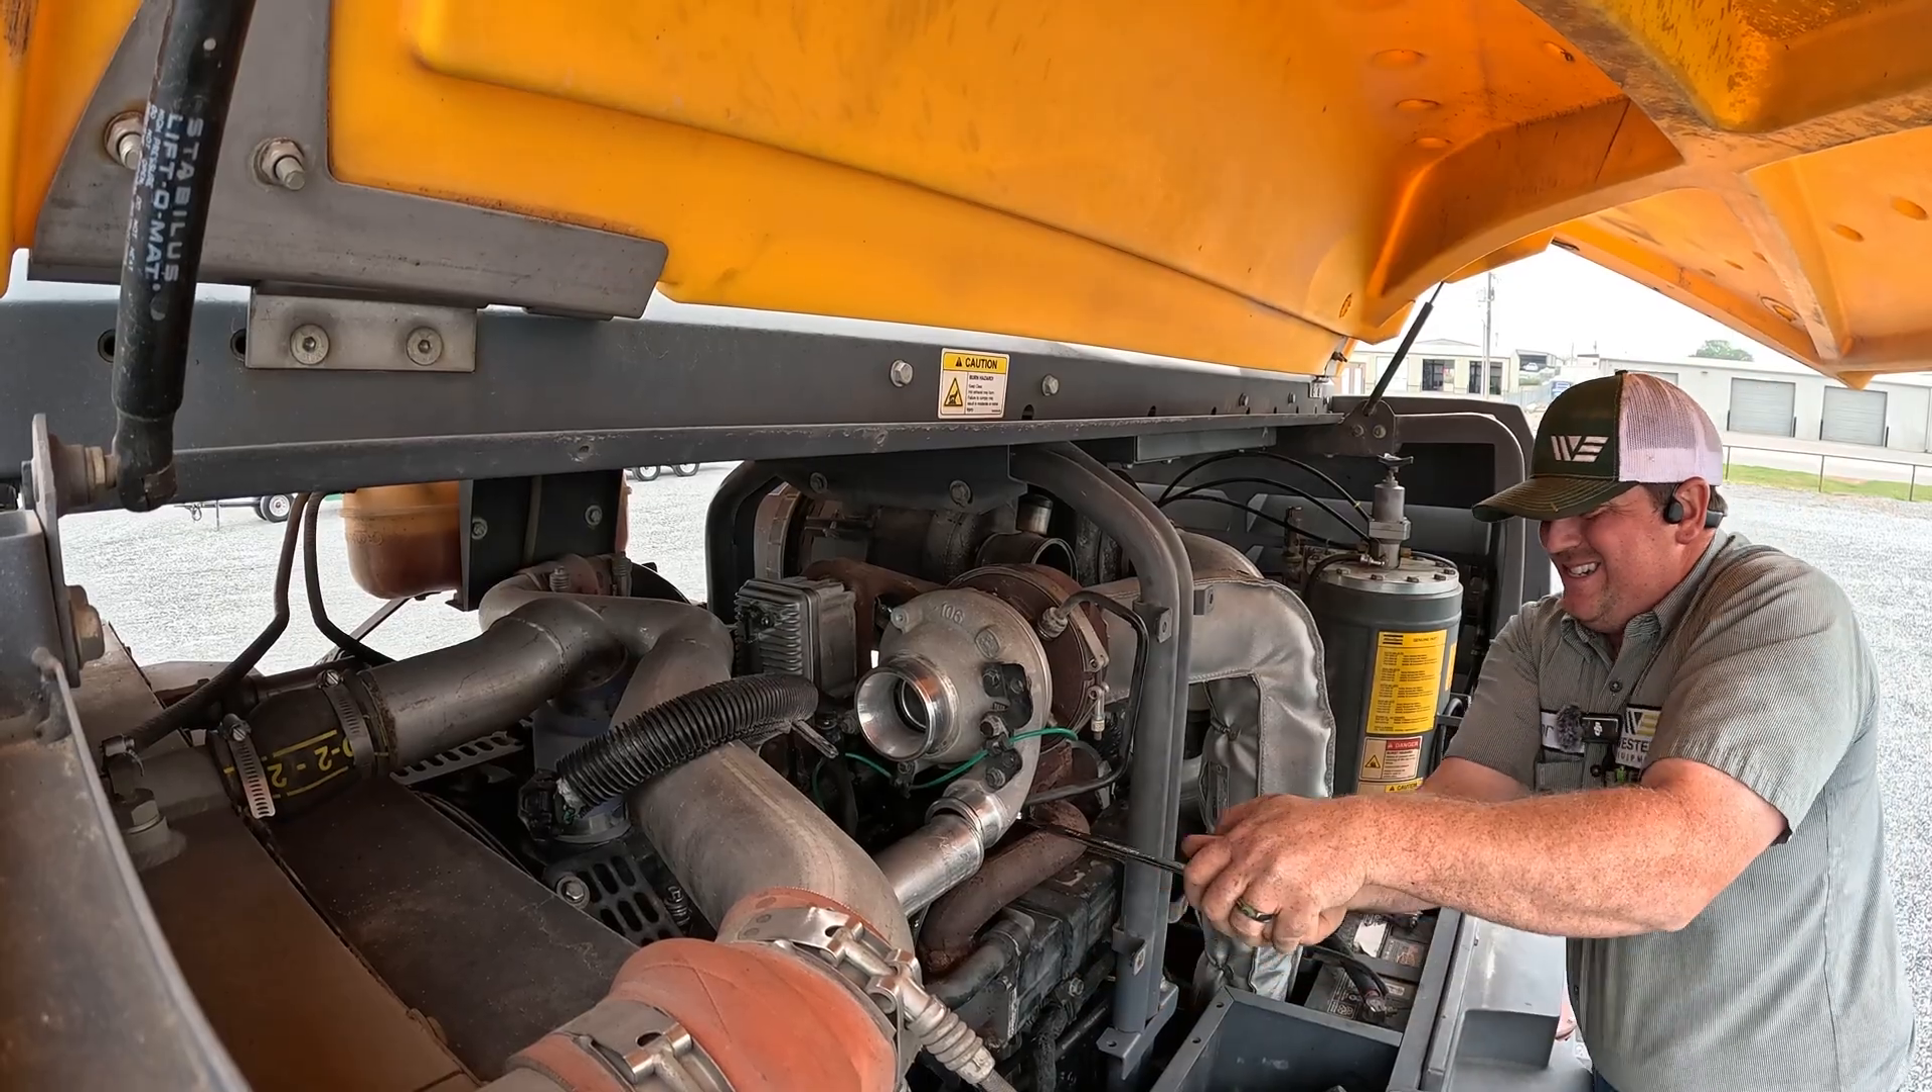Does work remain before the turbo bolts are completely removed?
Yes.